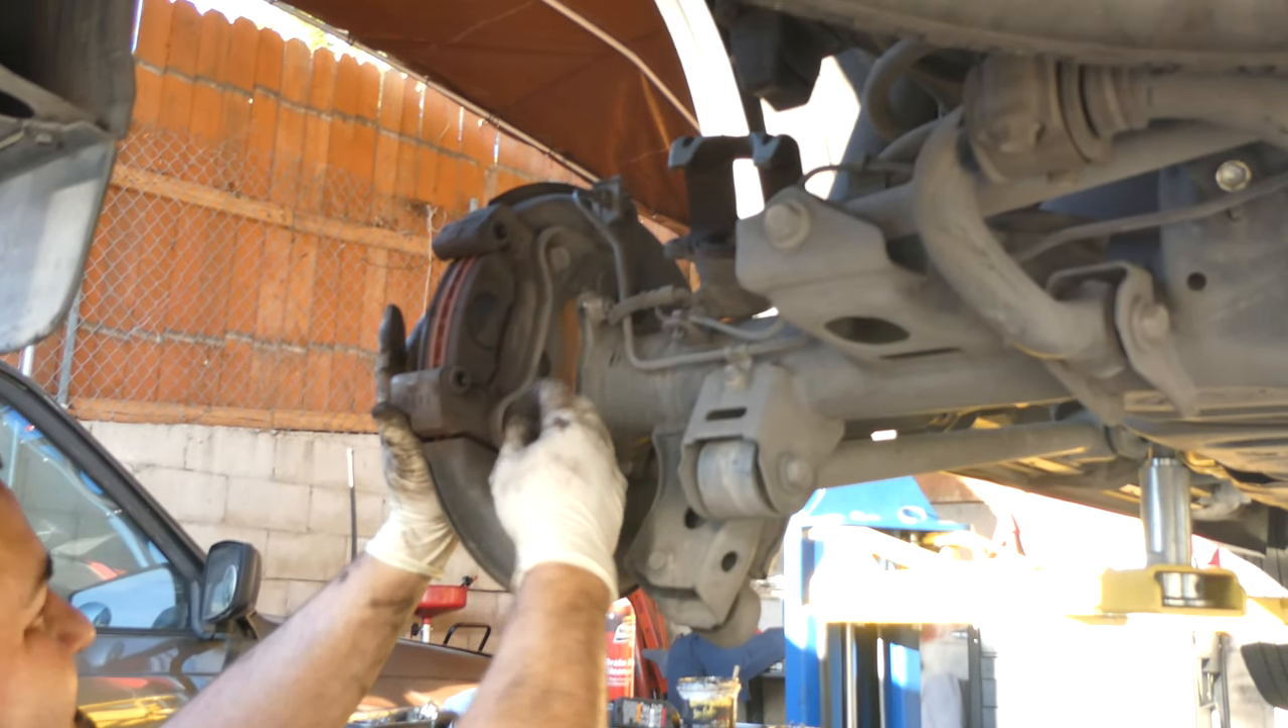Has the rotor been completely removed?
No.